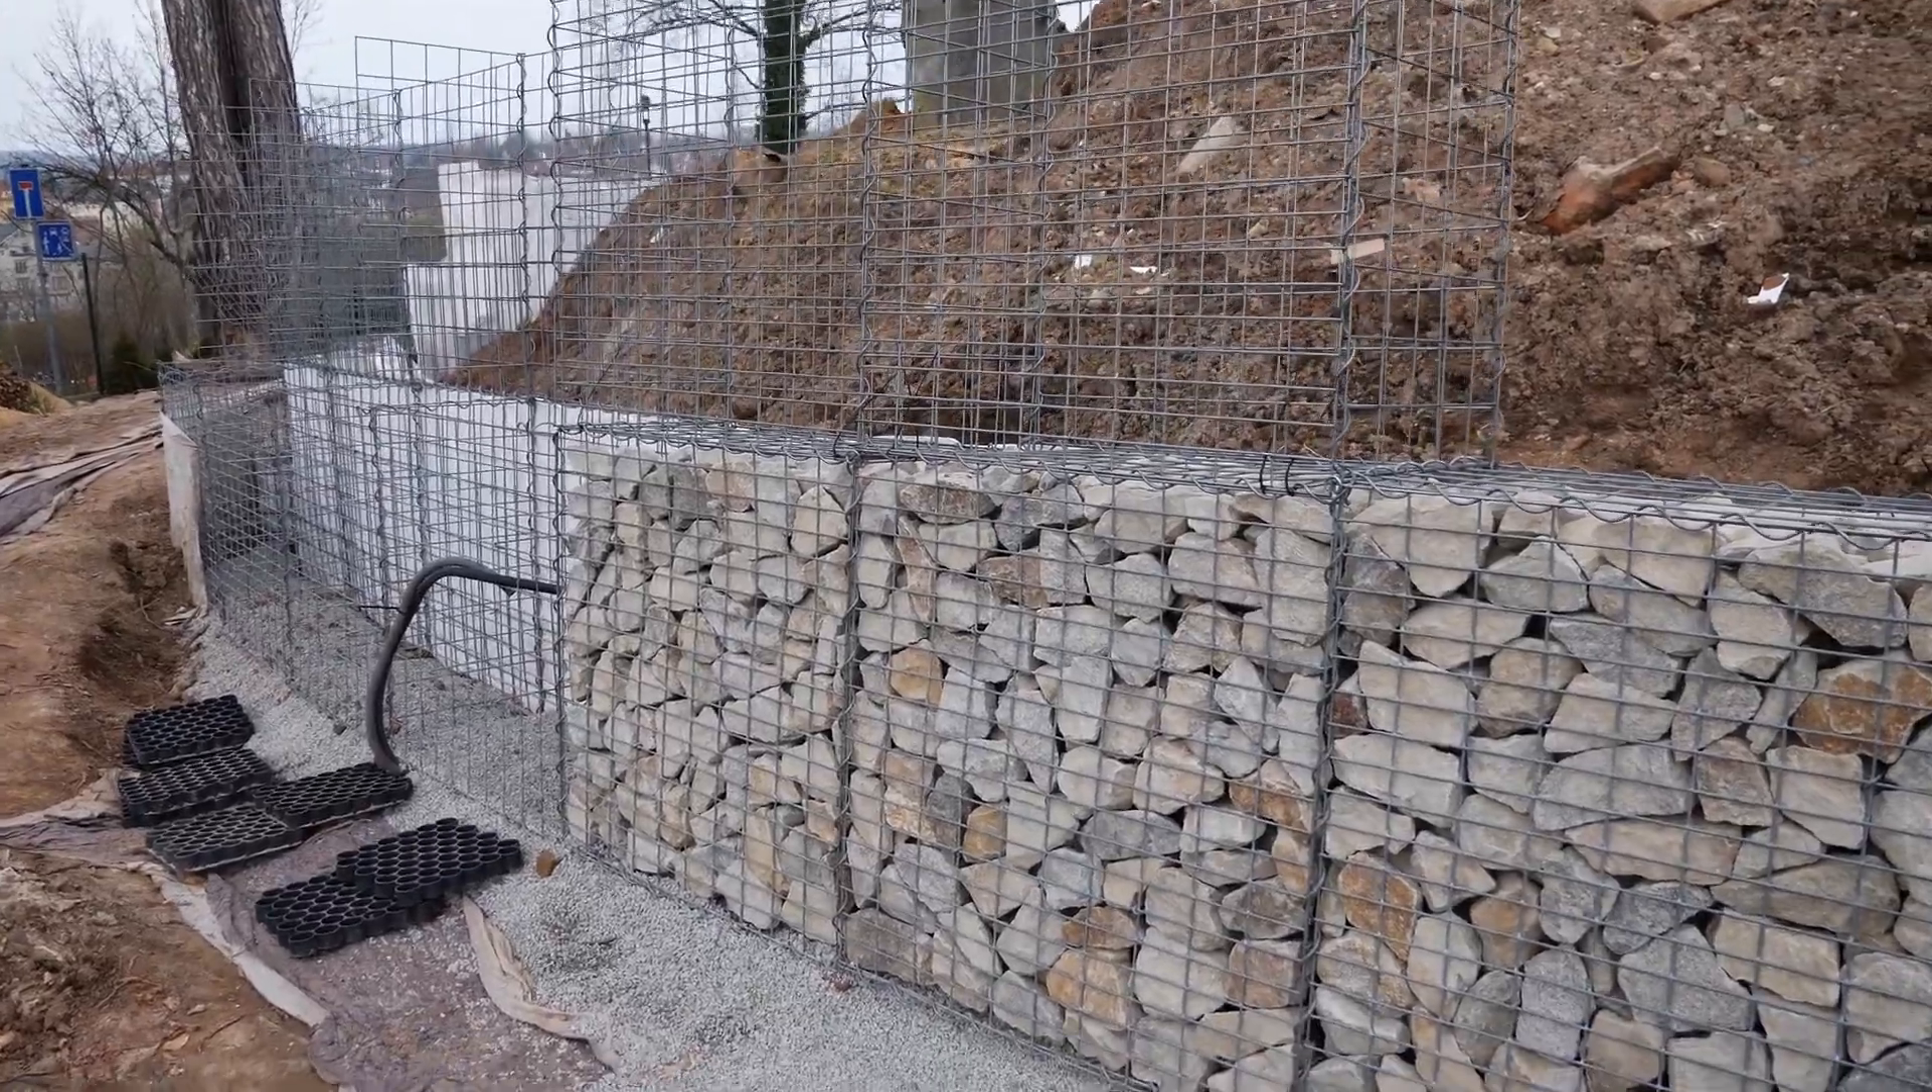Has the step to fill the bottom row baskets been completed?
No.